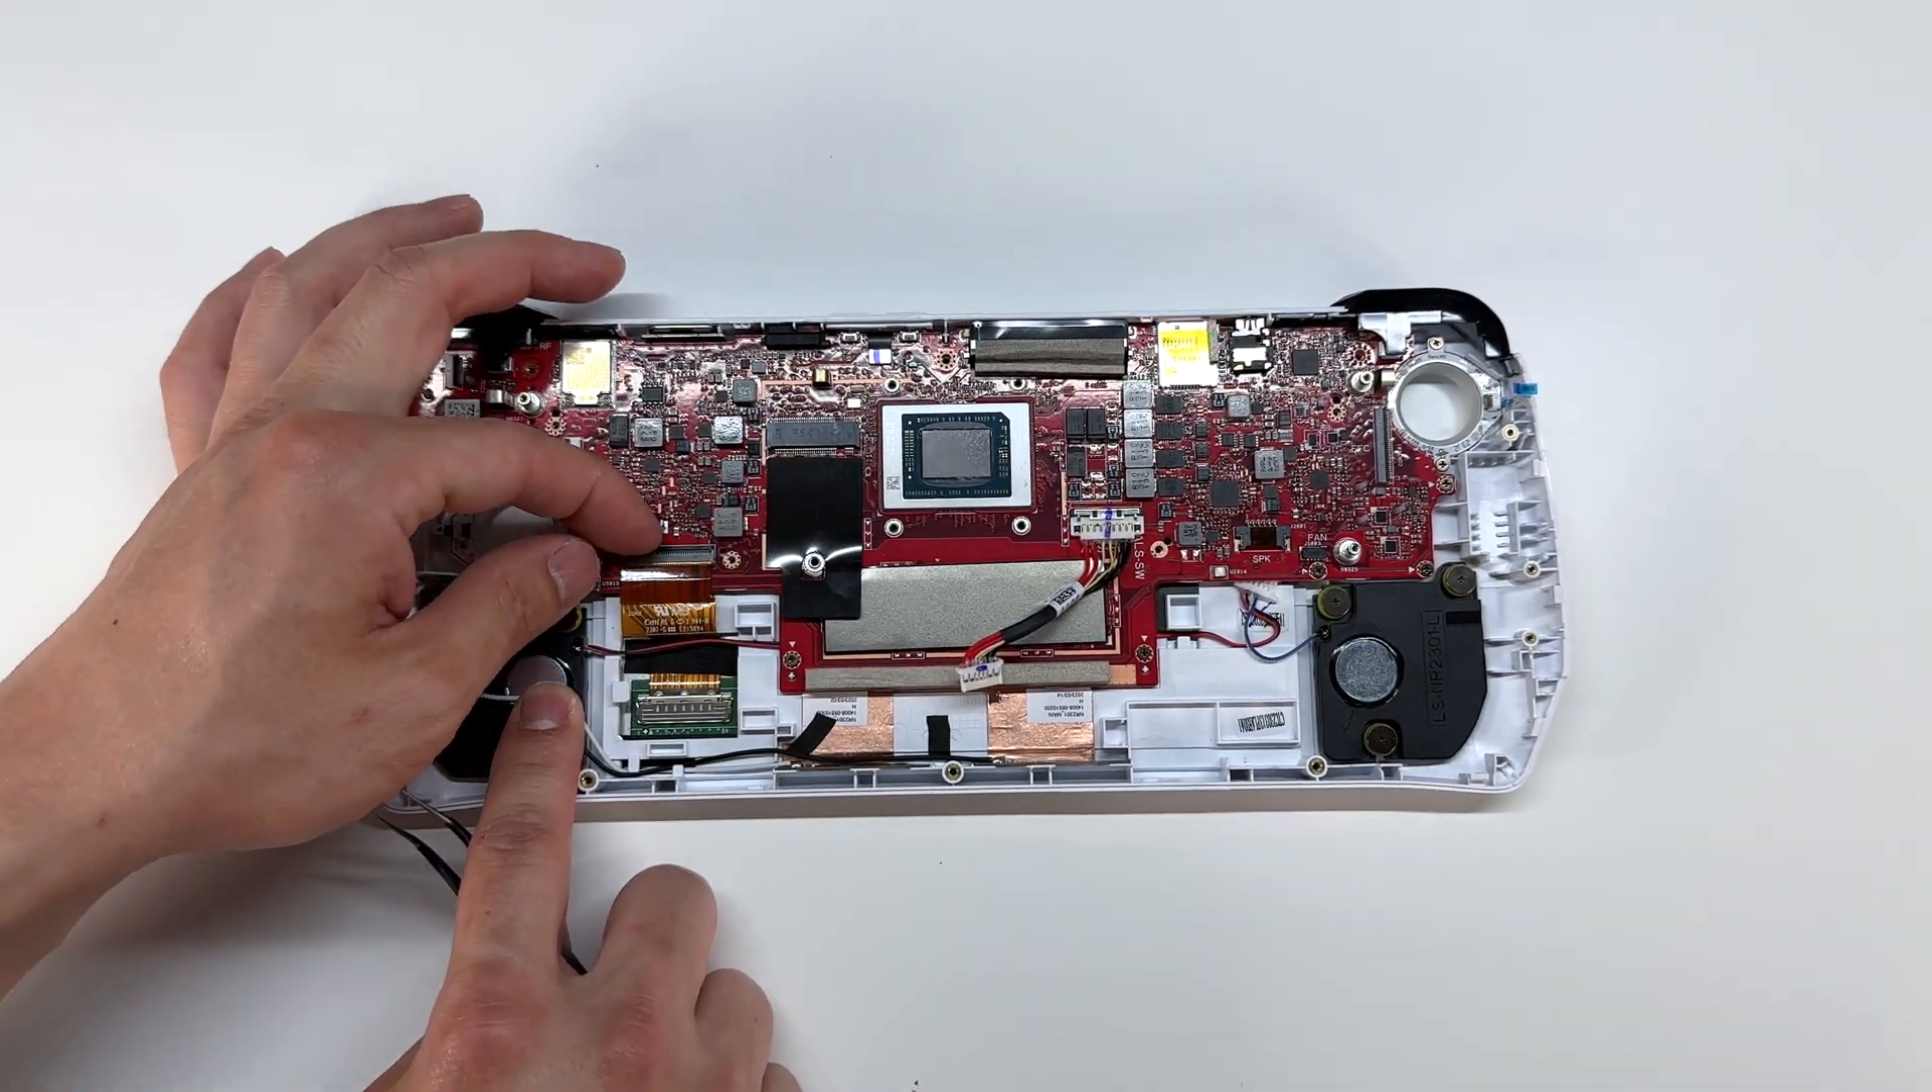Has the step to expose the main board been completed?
Yes.